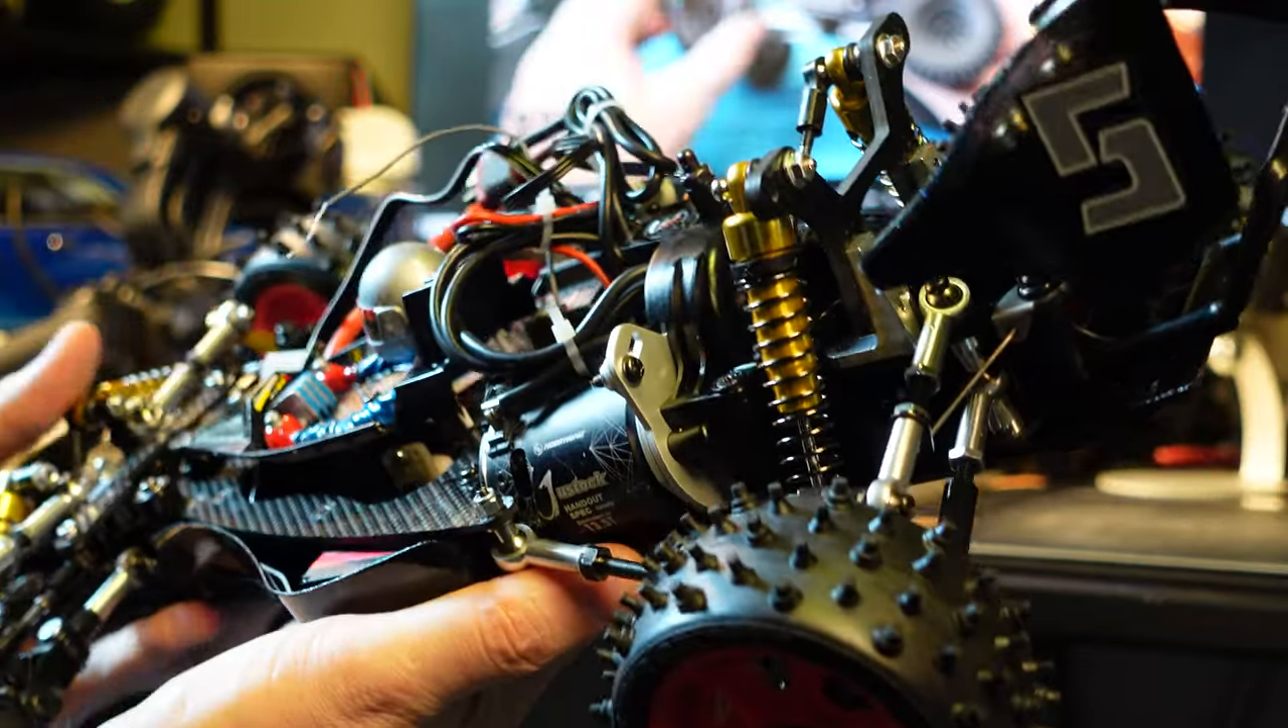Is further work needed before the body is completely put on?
Yes.